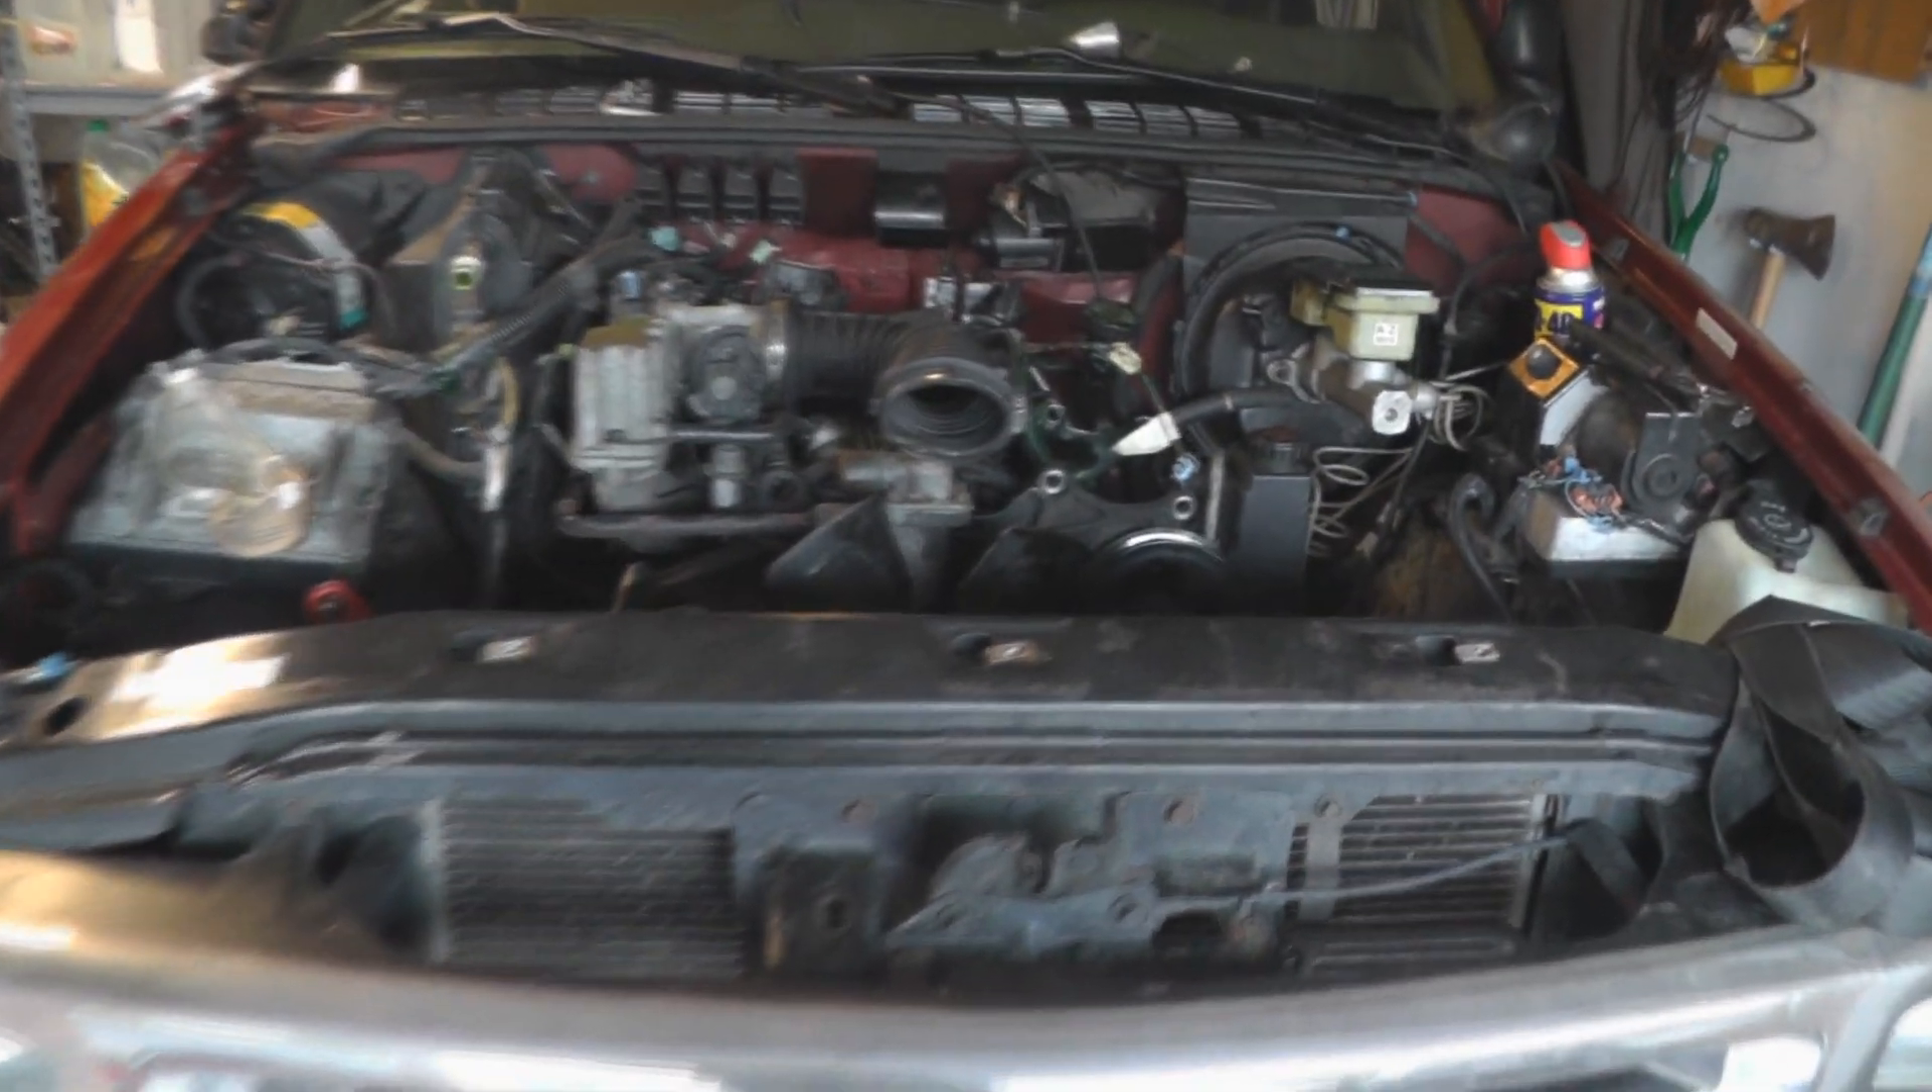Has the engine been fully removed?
No.